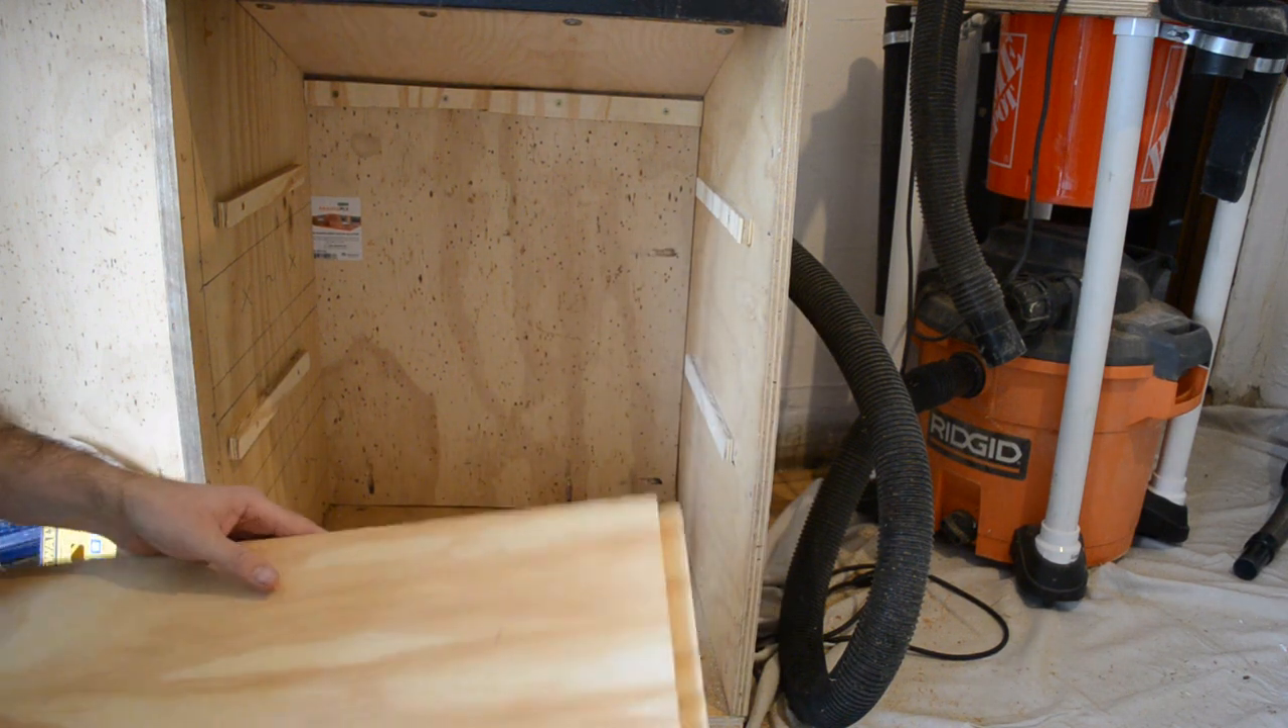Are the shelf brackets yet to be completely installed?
No.